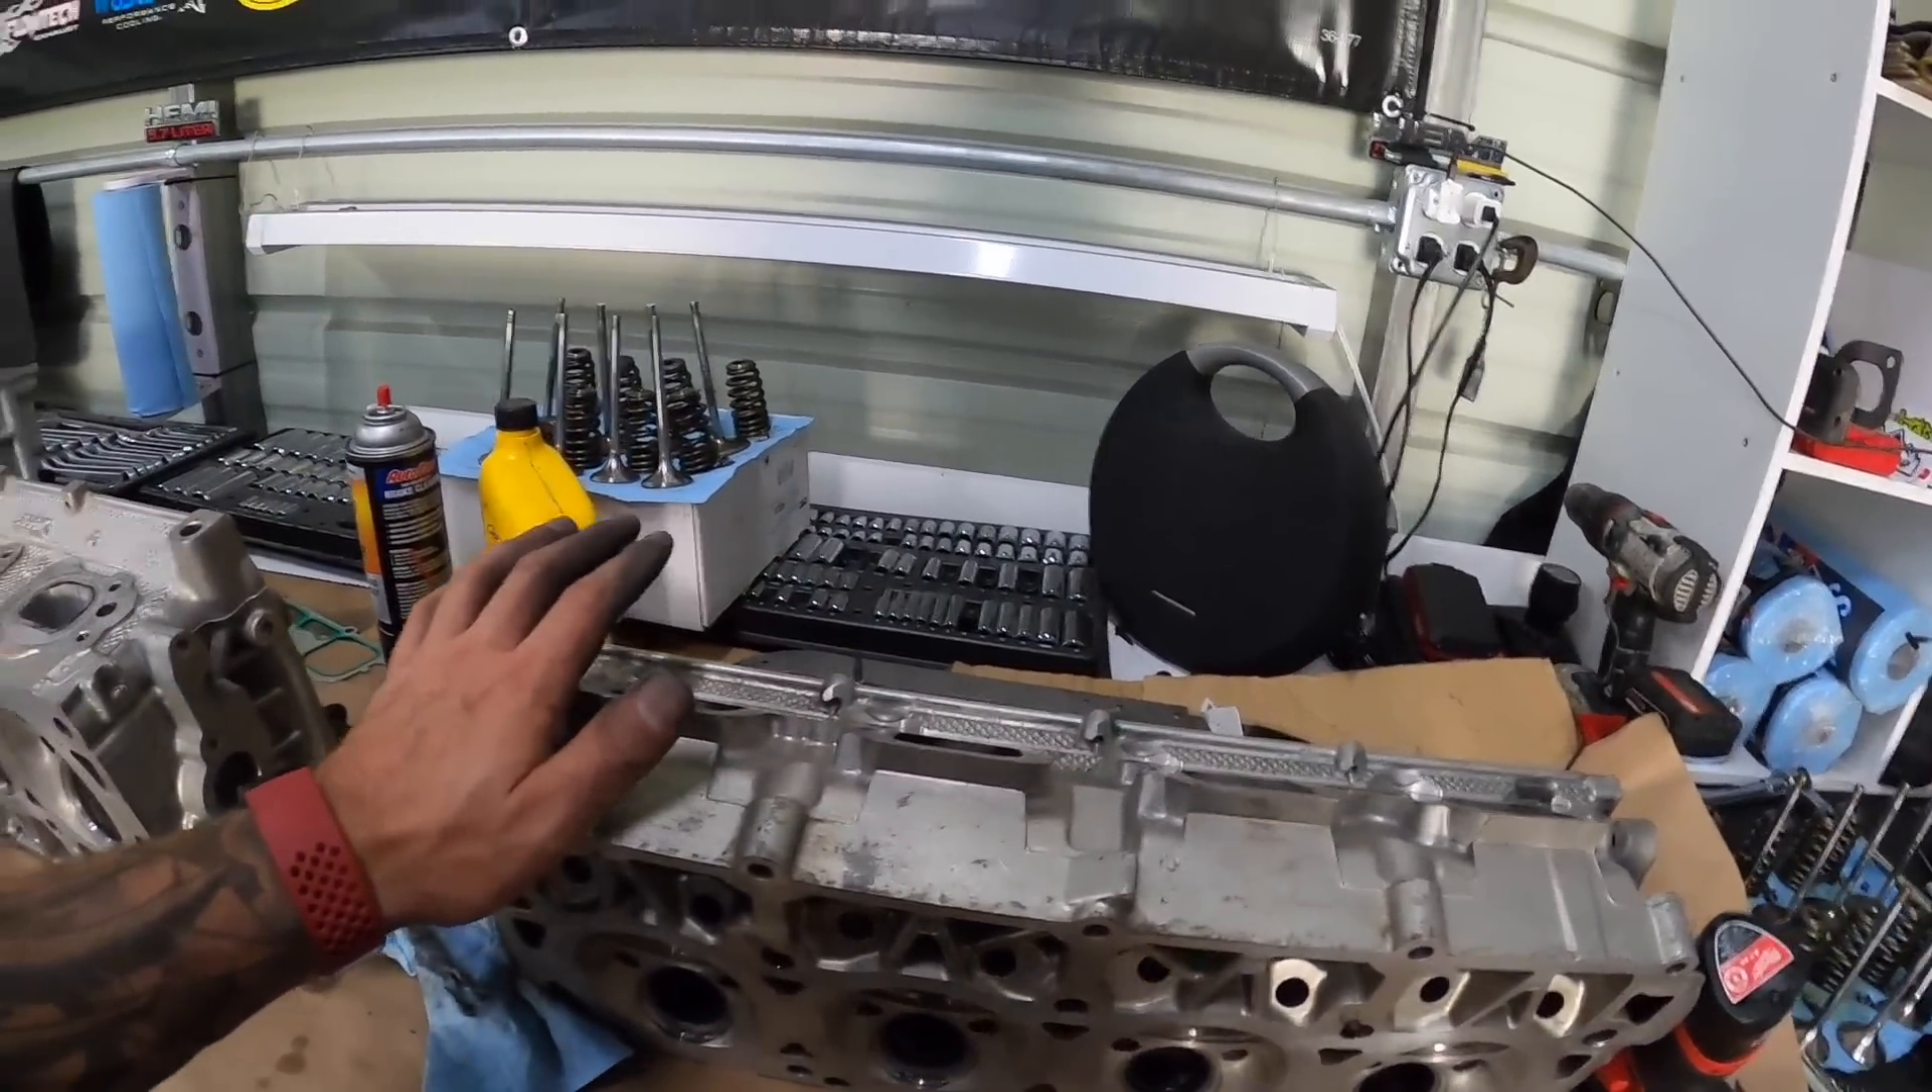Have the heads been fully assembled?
No.